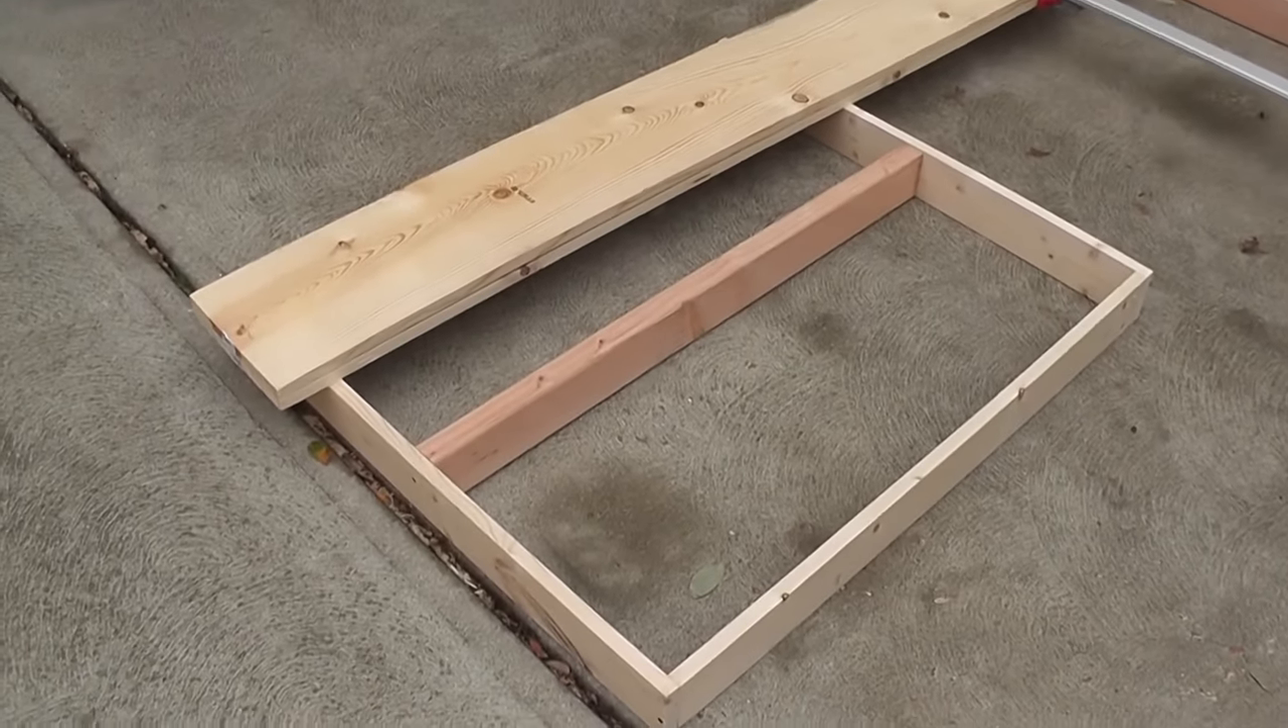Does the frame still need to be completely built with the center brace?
No.